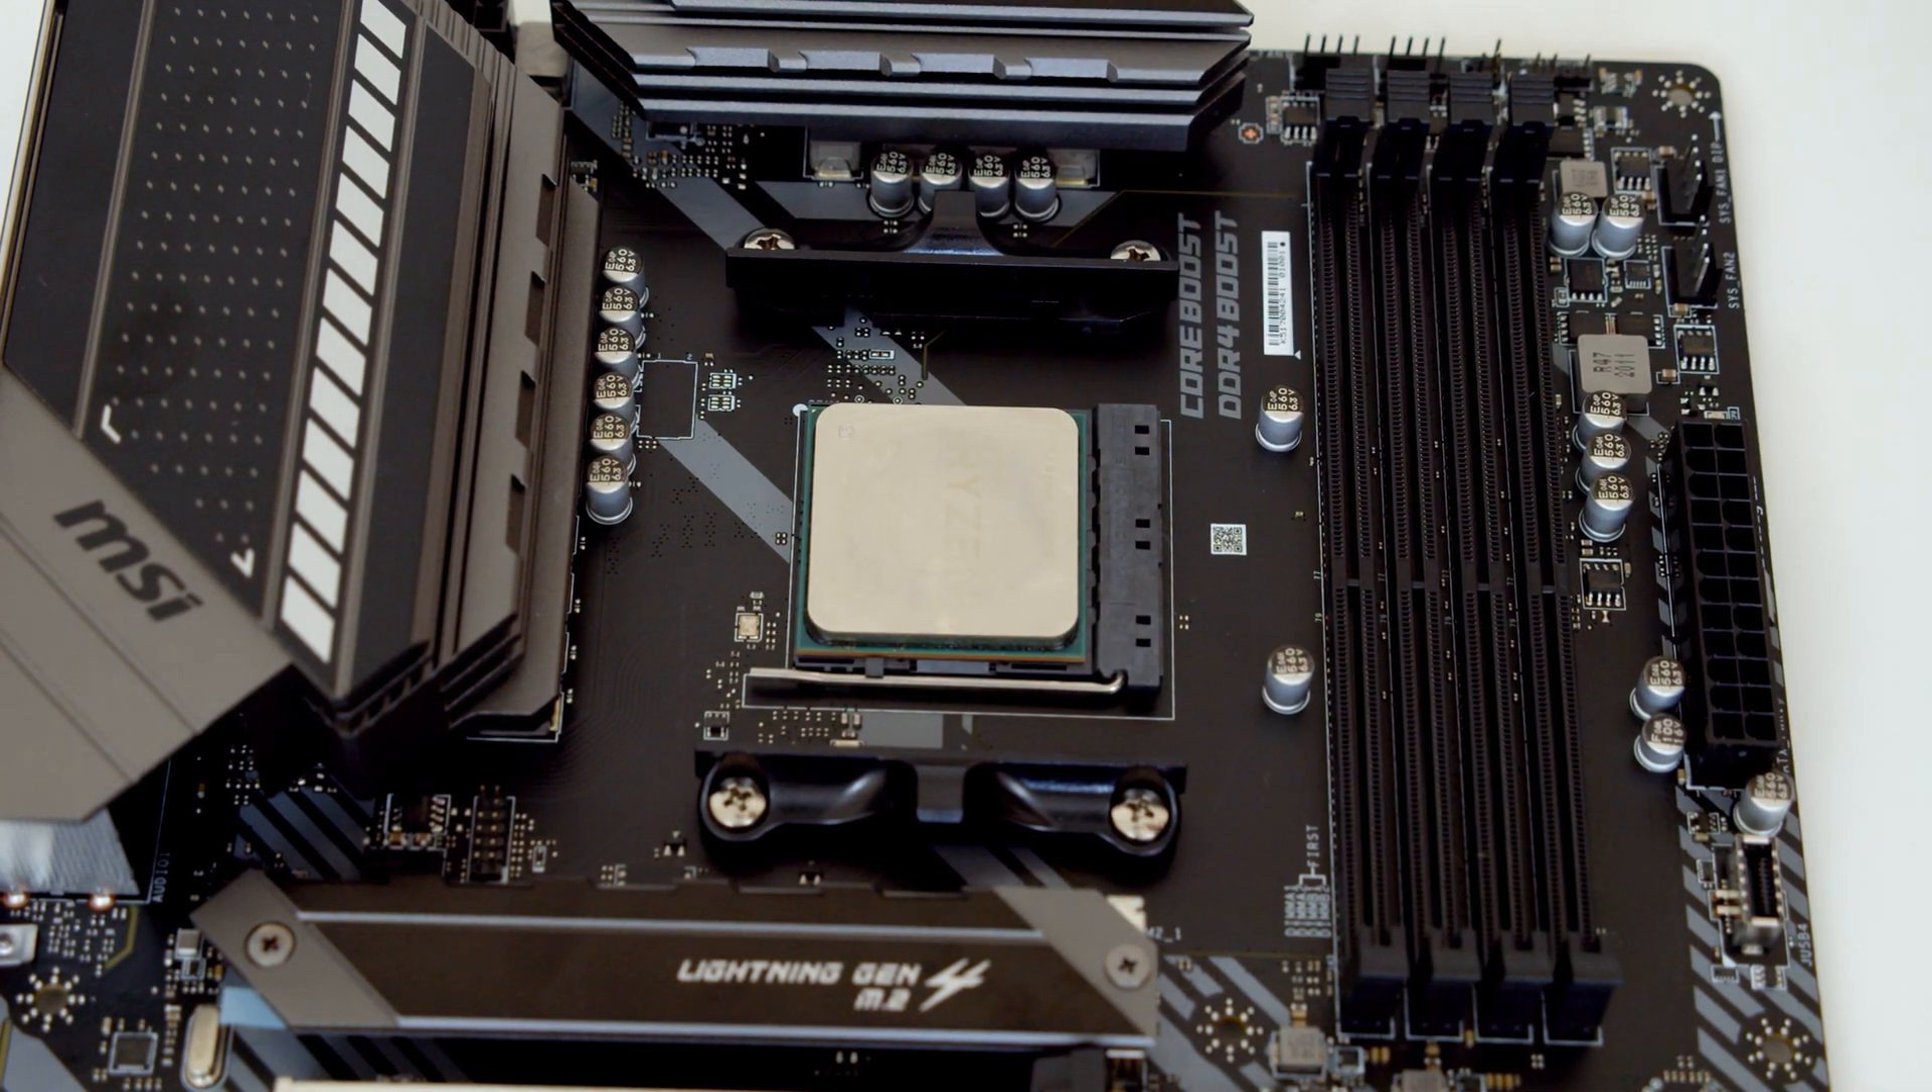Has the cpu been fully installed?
Yes.